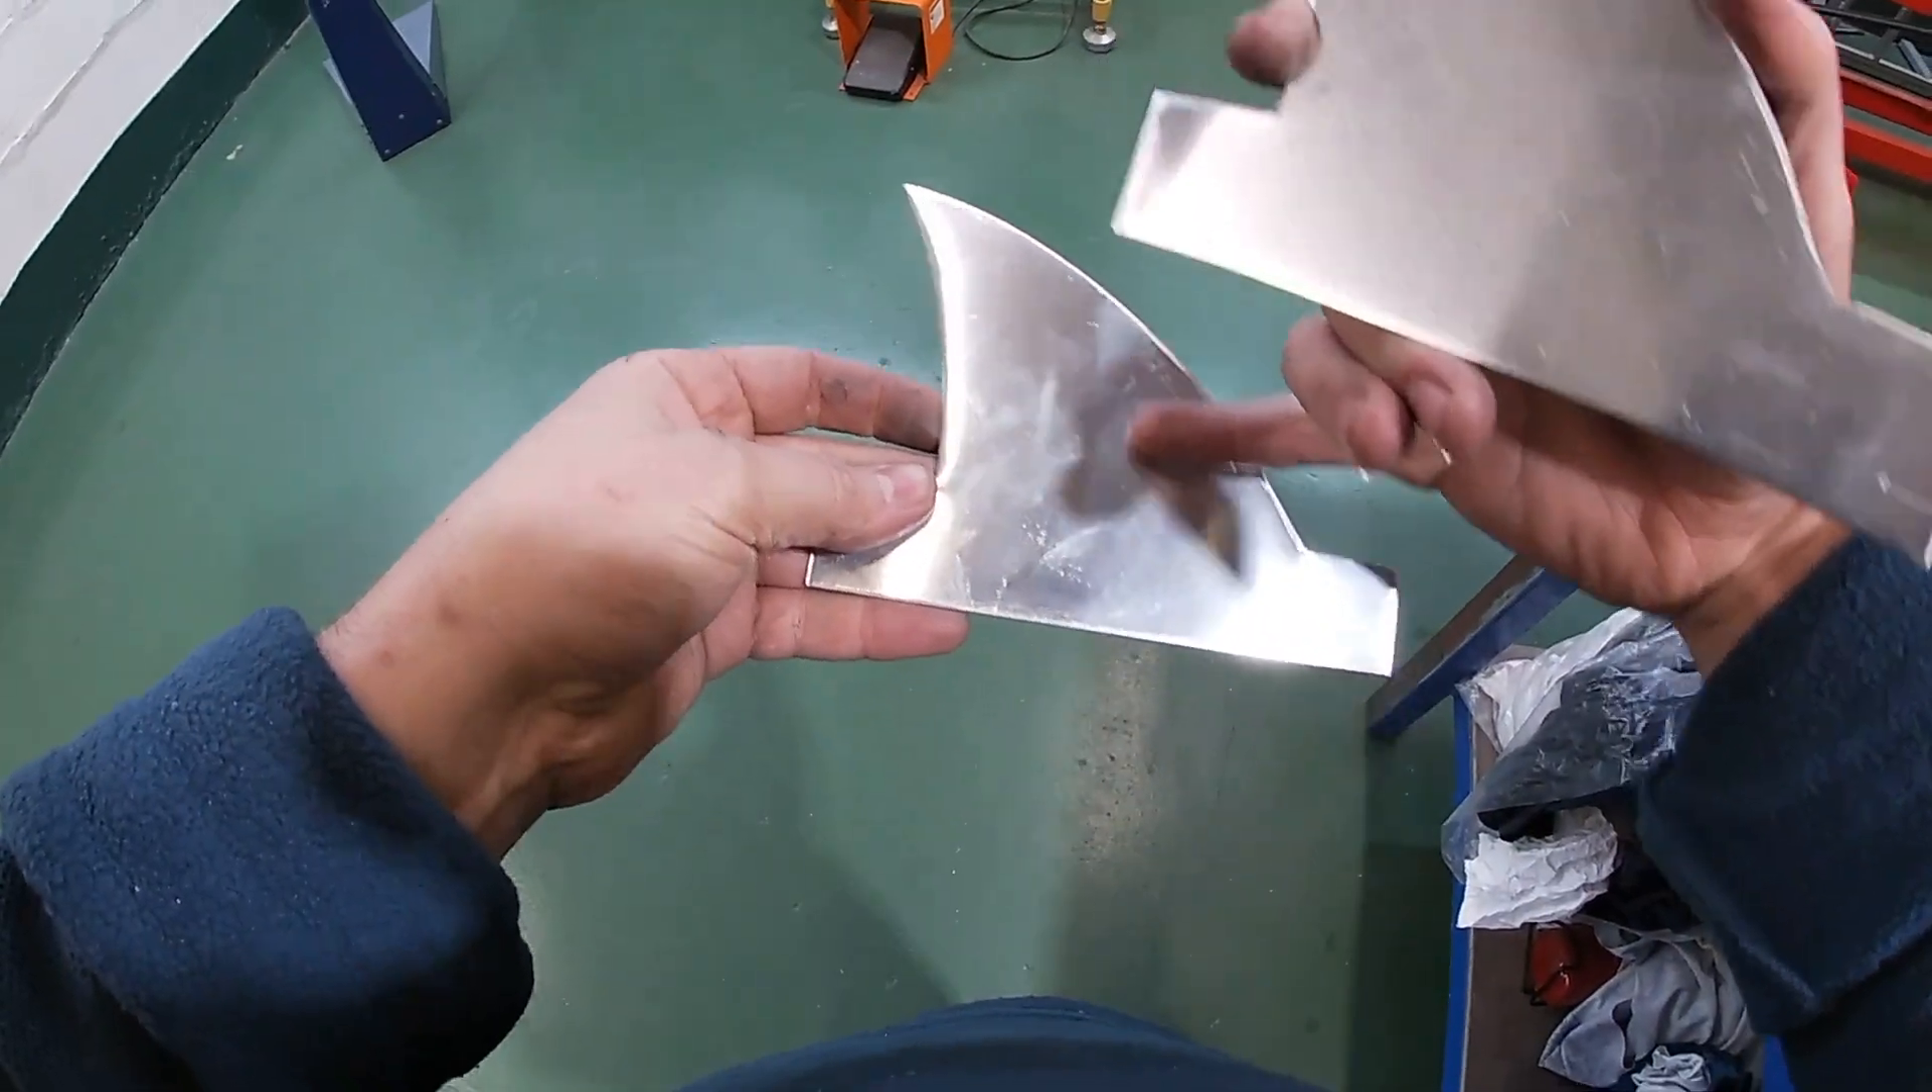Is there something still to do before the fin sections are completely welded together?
Yes.